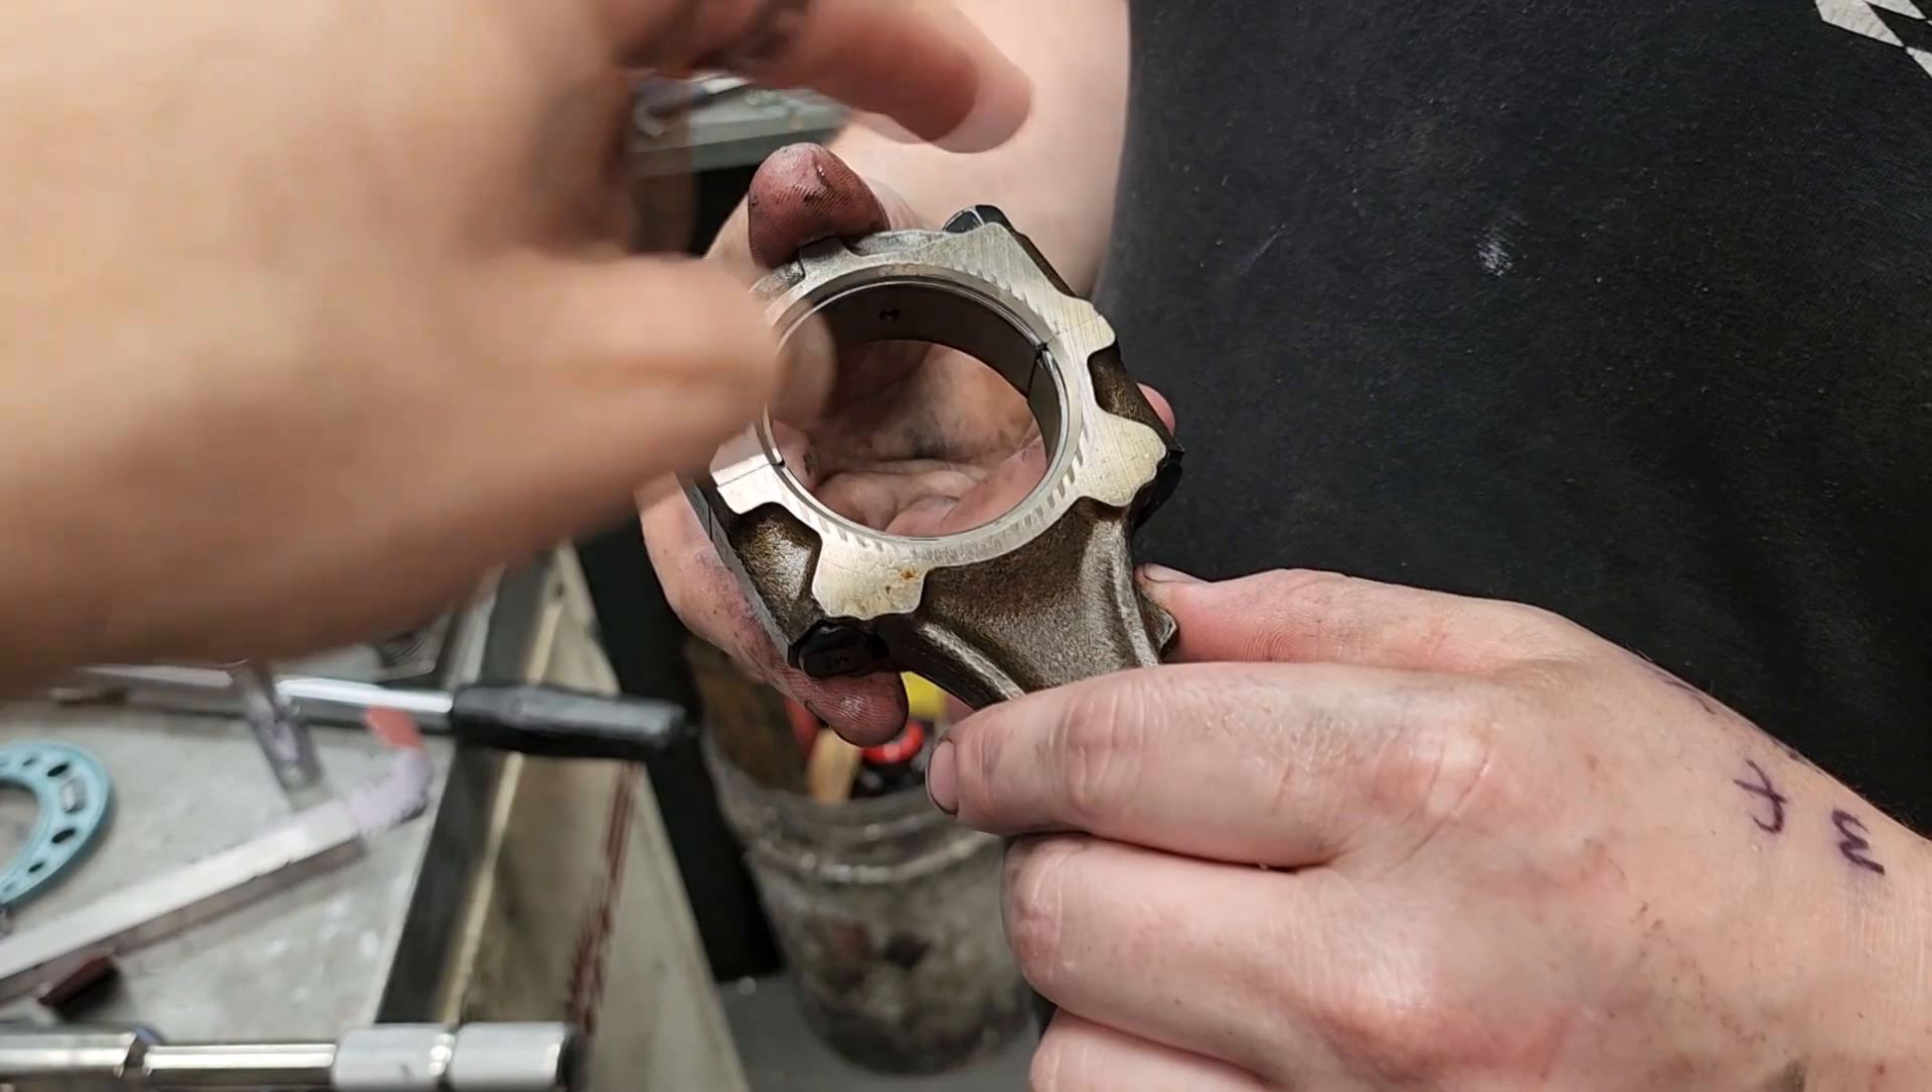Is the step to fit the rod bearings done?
Yes.